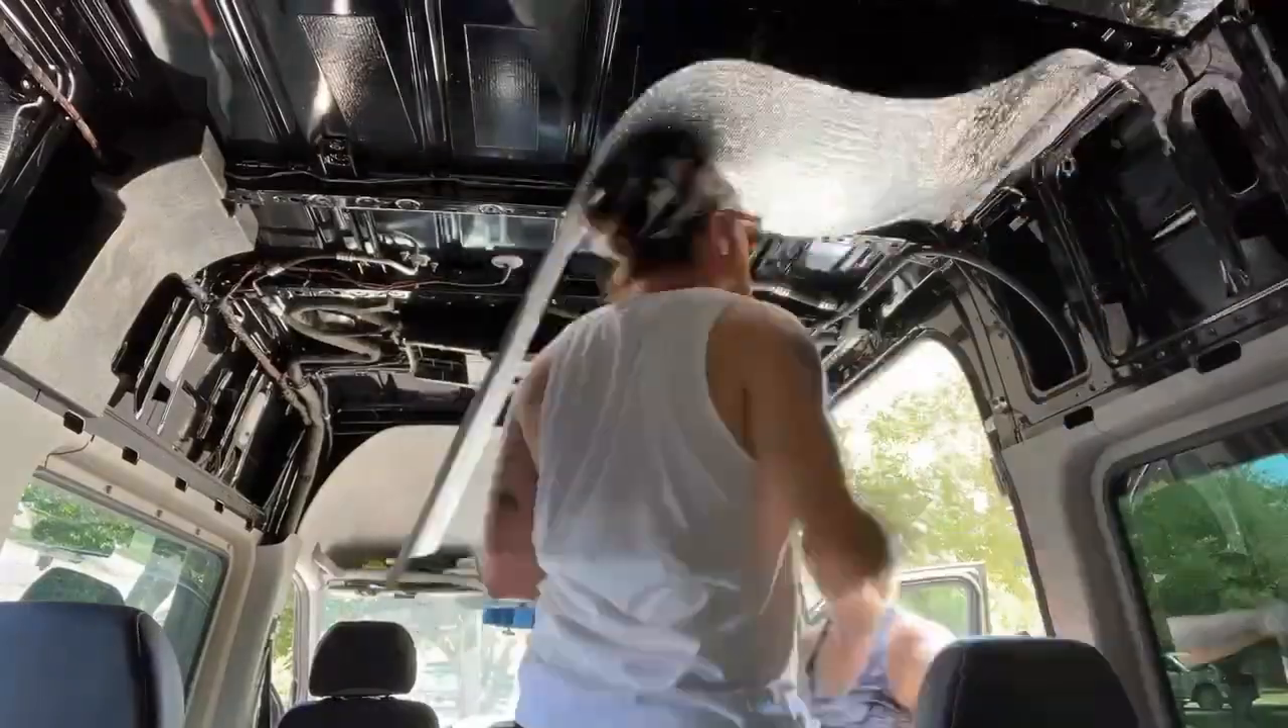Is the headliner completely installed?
No.